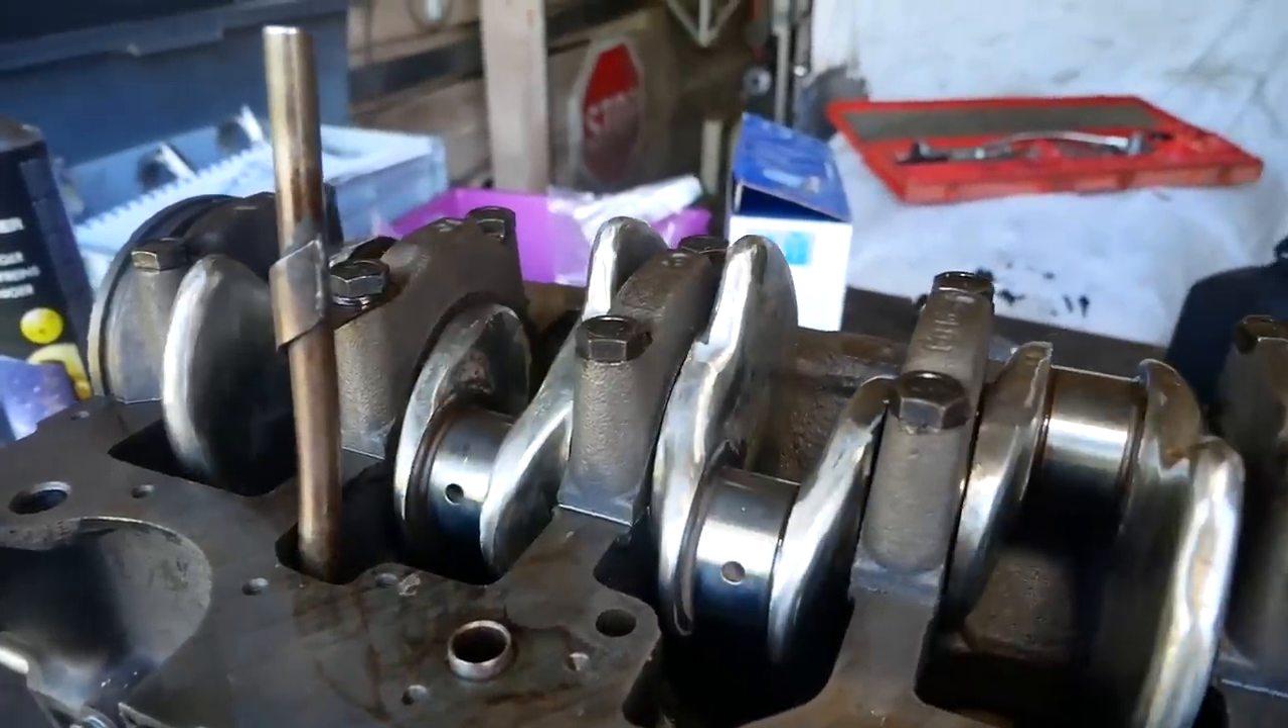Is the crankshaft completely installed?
Yes.